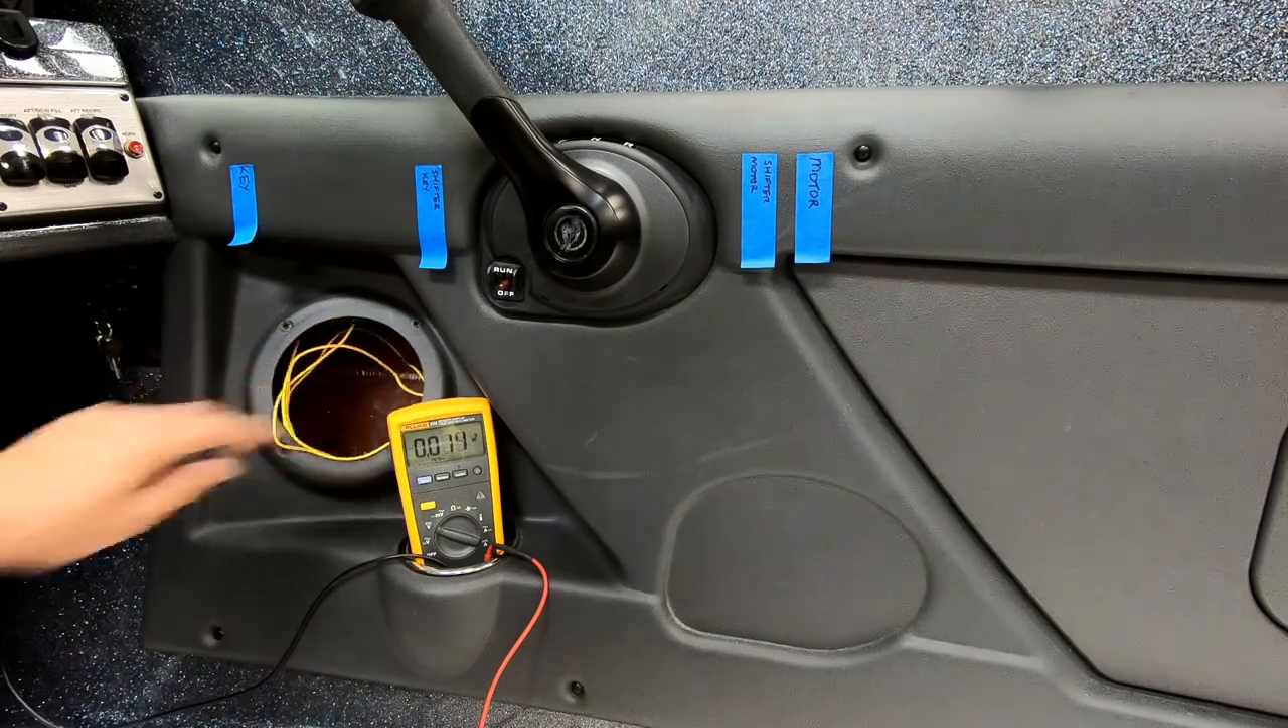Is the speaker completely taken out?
Yes.